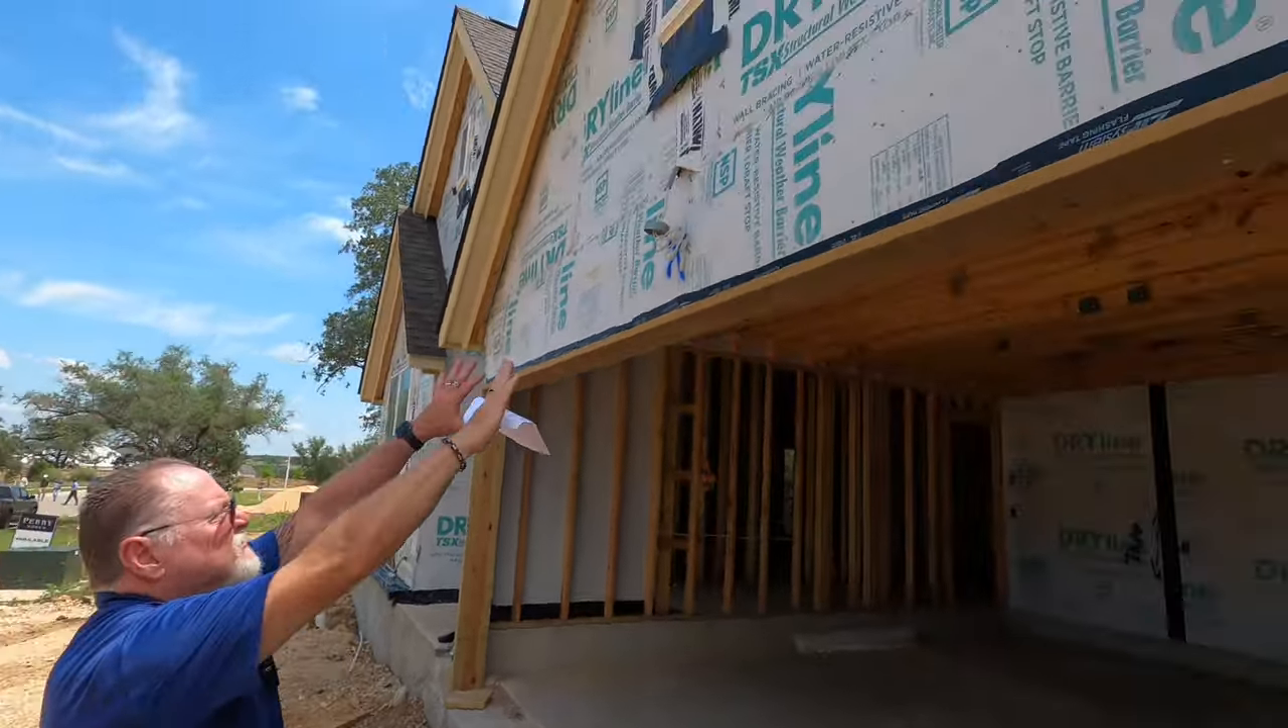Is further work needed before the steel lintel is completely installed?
Yes.